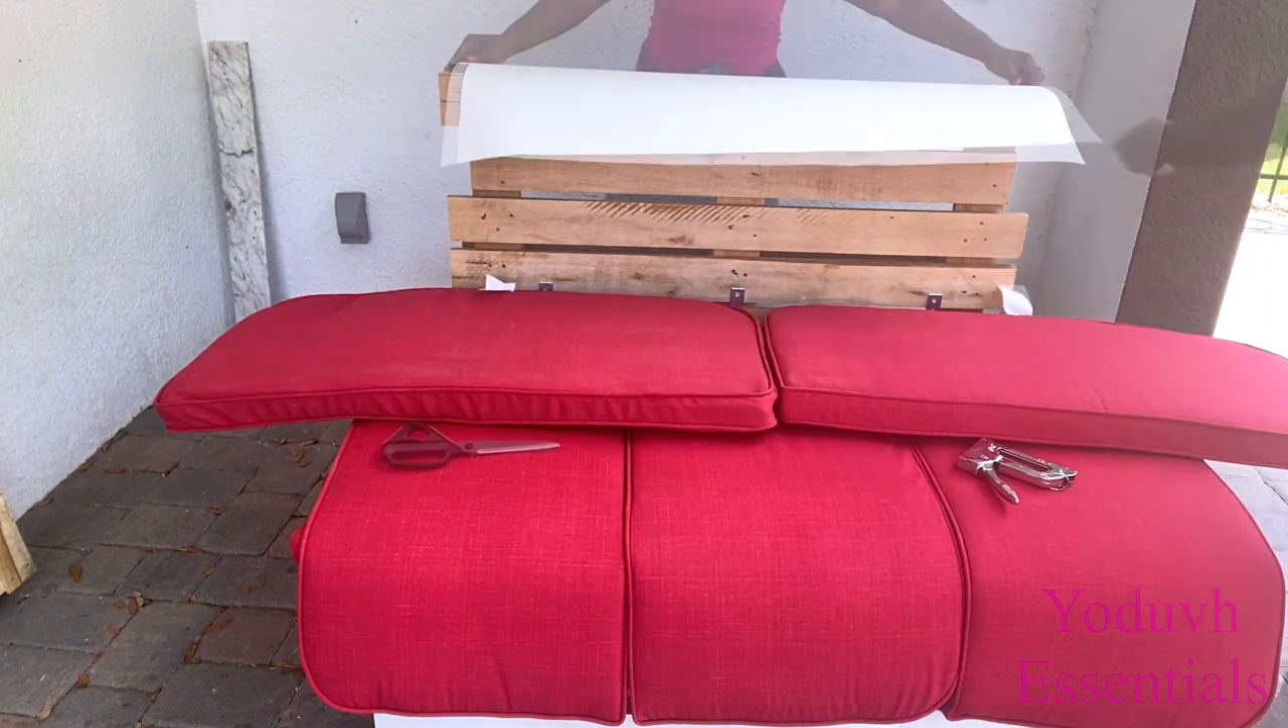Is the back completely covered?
No.